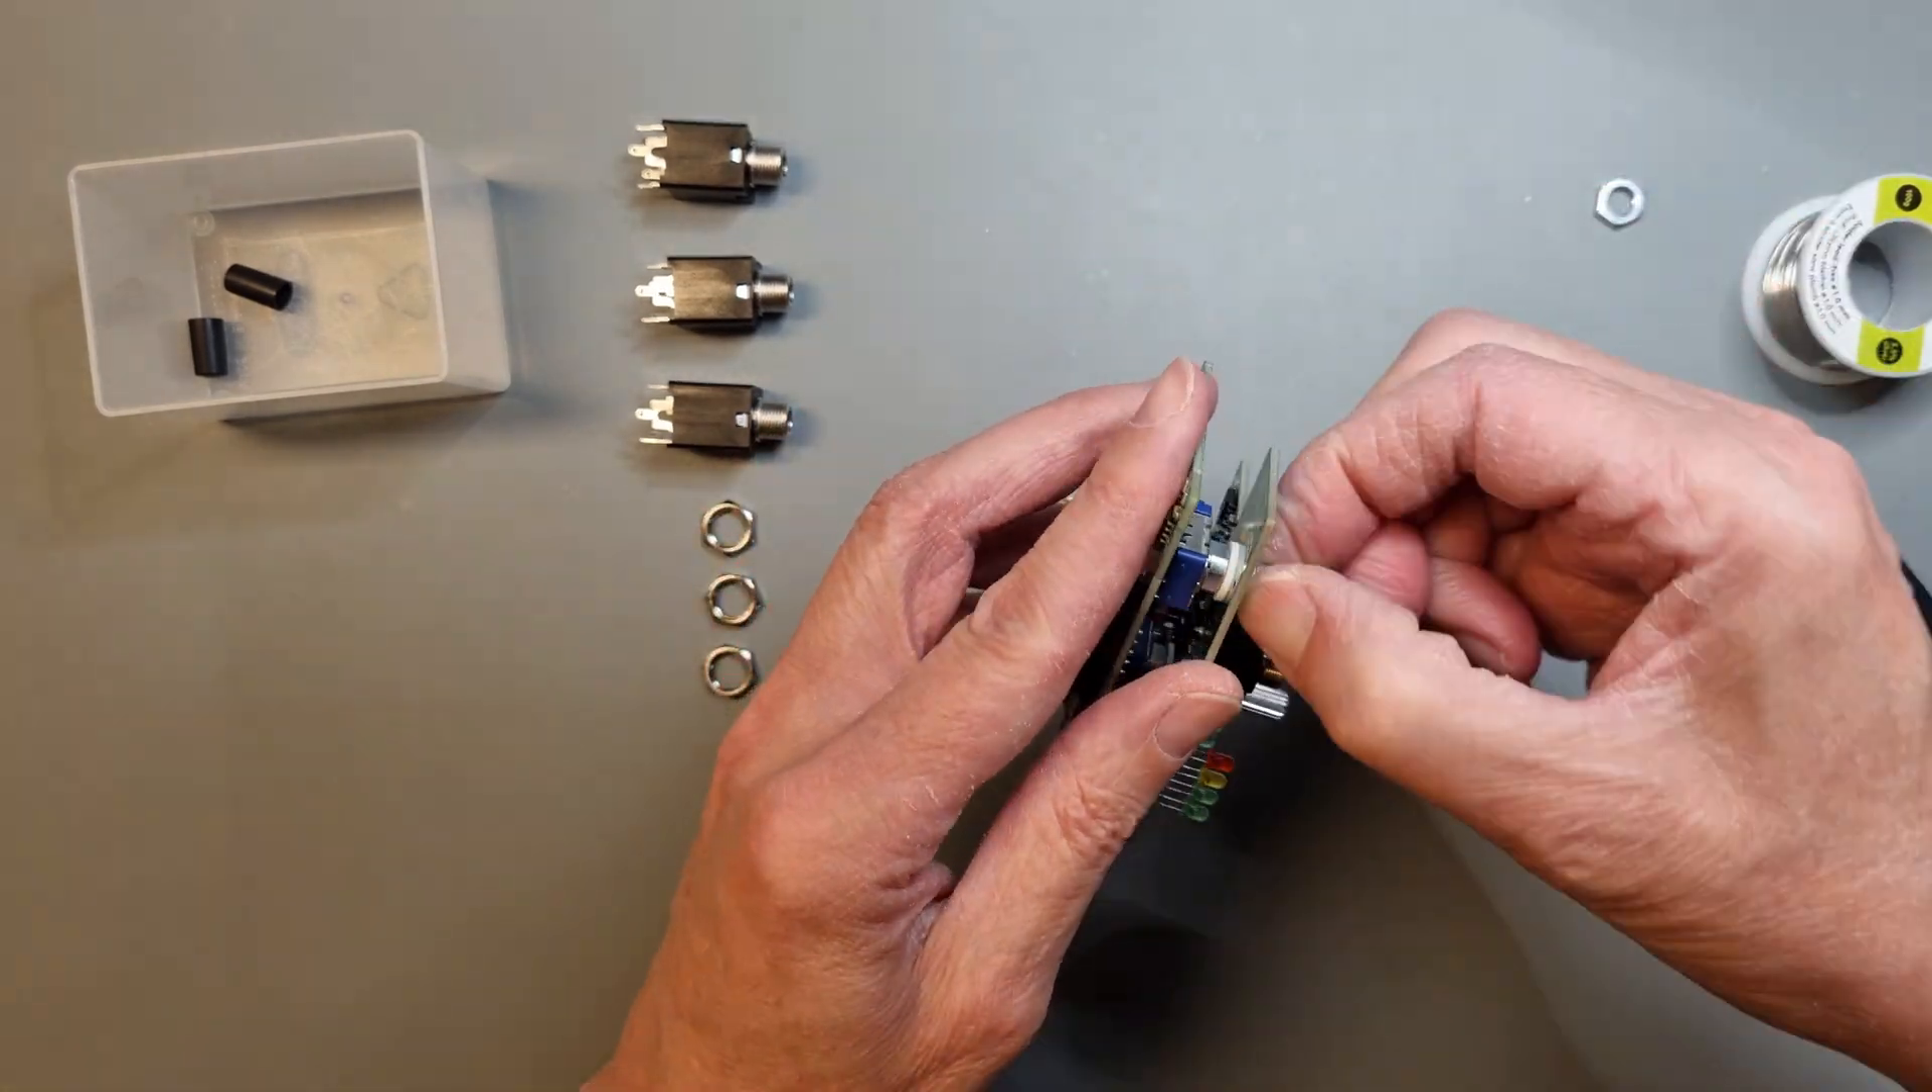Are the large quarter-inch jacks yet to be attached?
Yes.